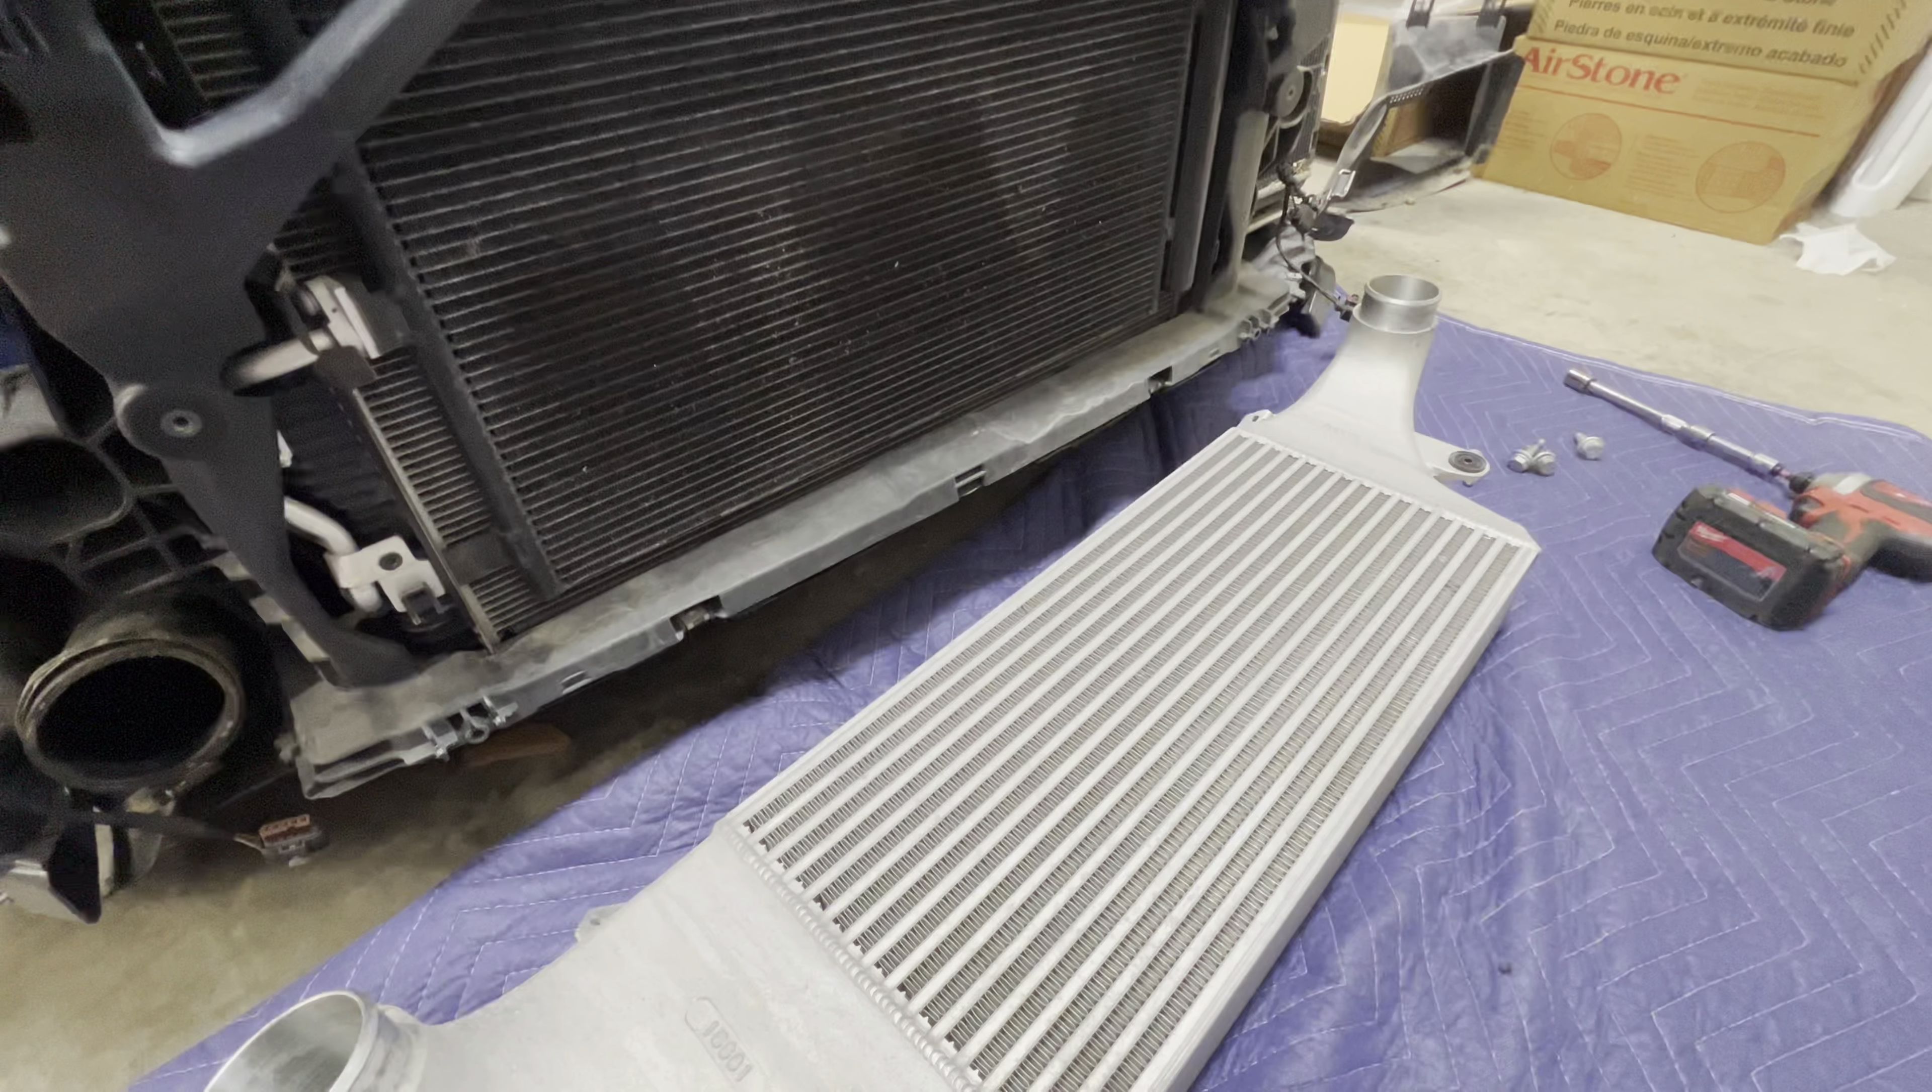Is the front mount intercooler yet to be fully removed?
No.